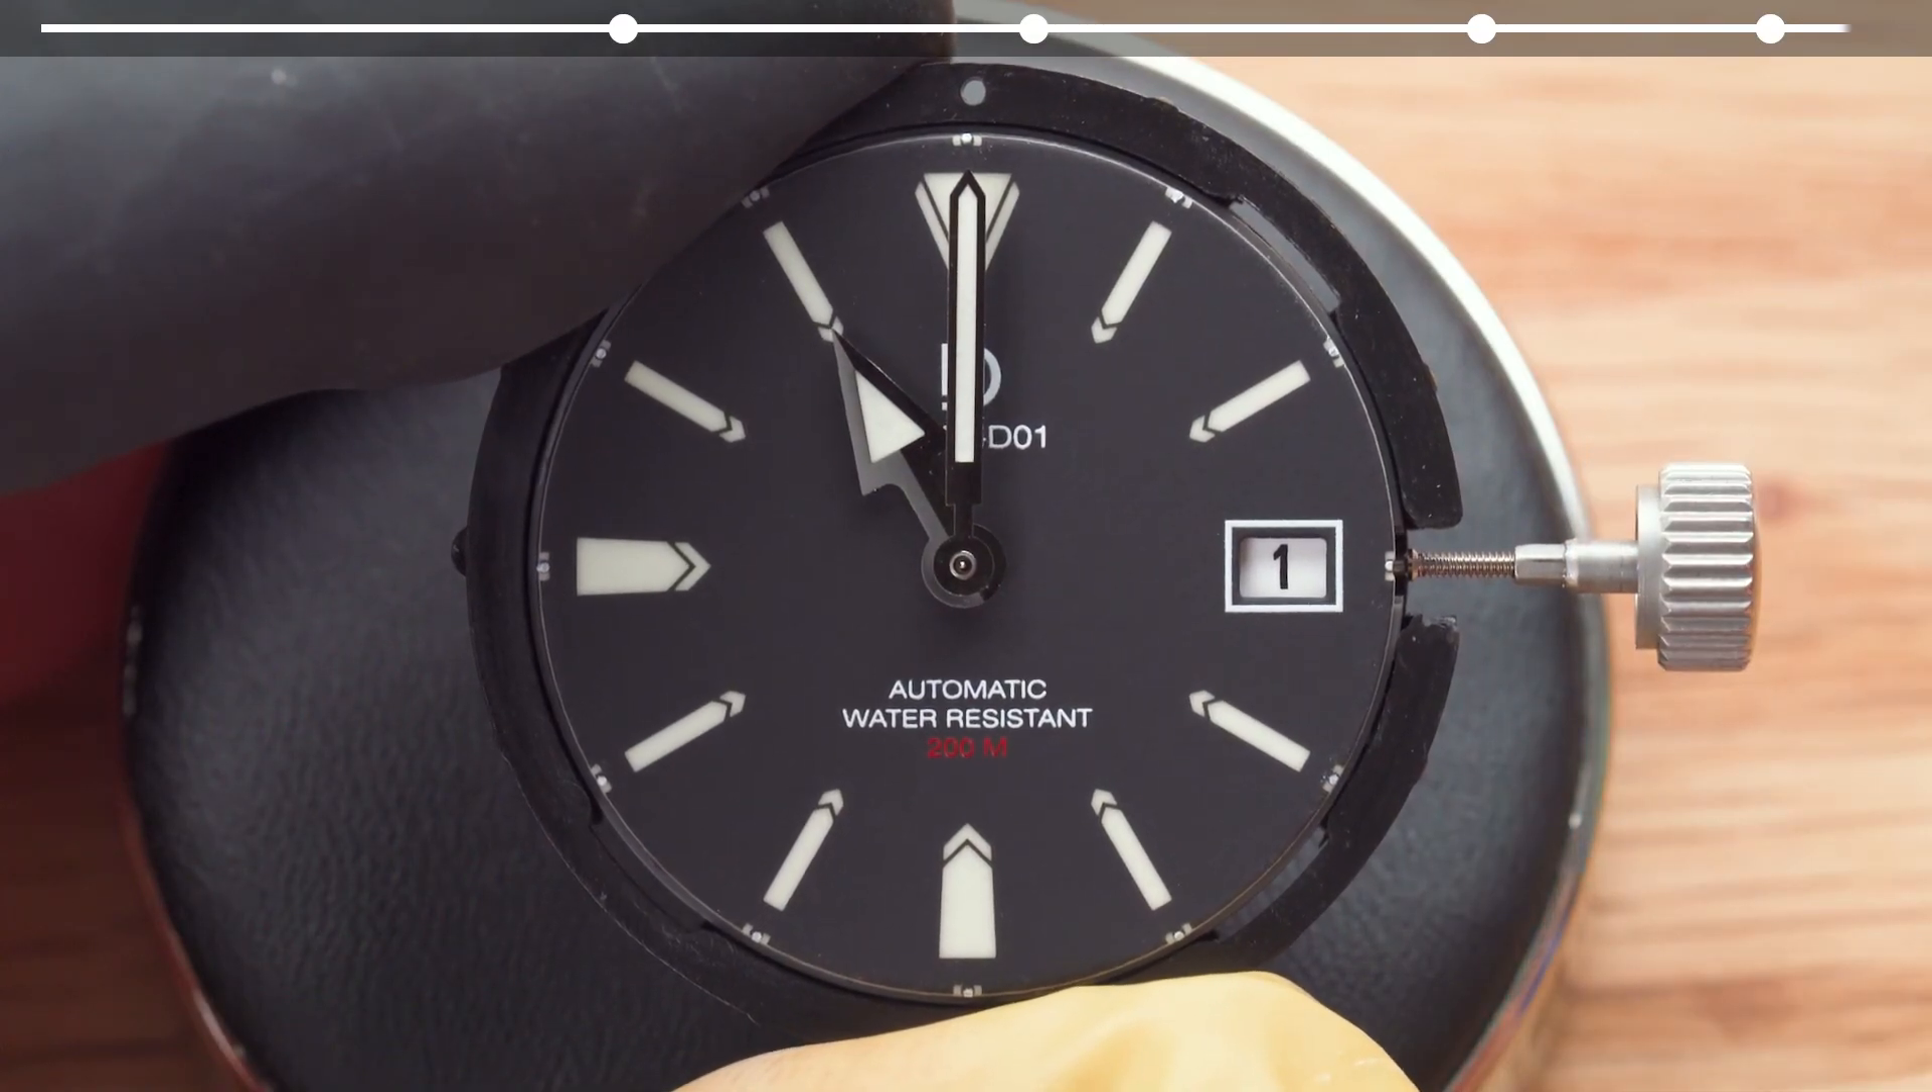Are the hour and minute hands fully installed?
Yes.